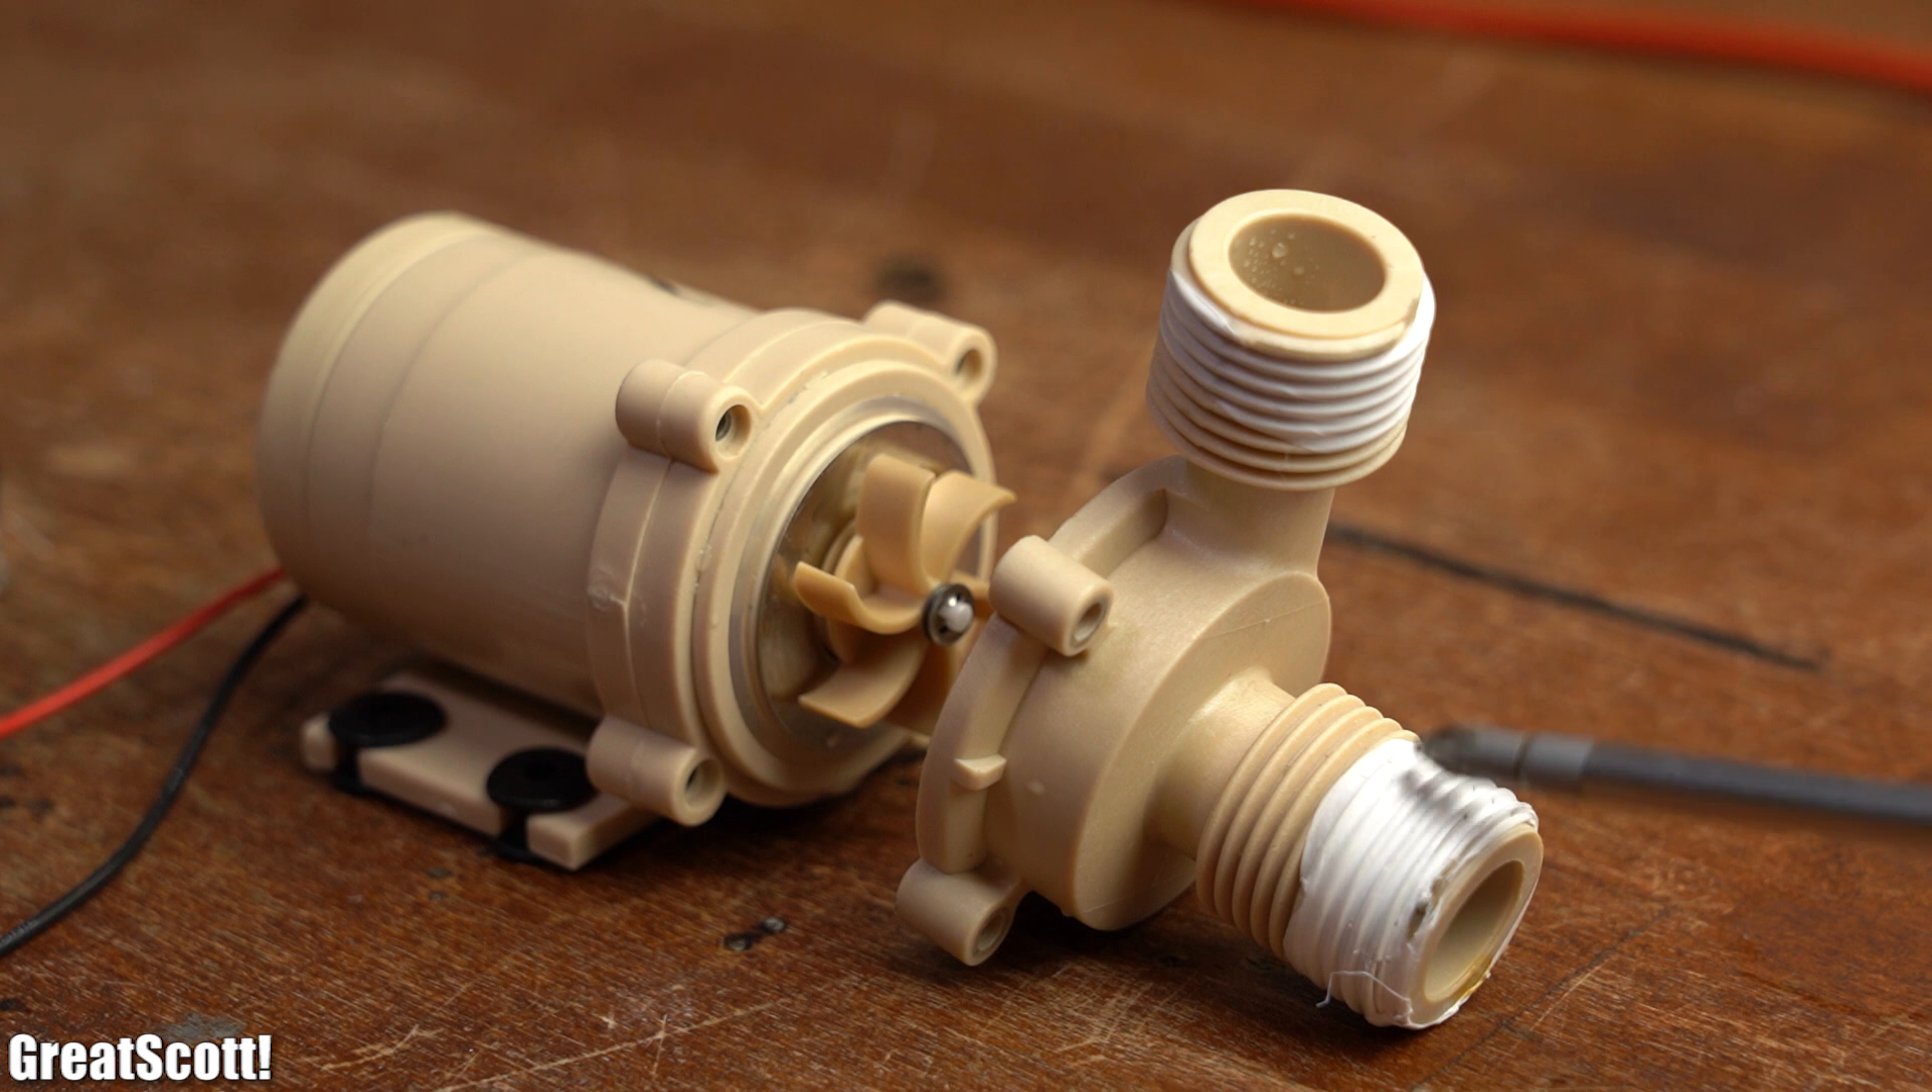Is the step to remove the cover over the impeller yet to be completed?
No.